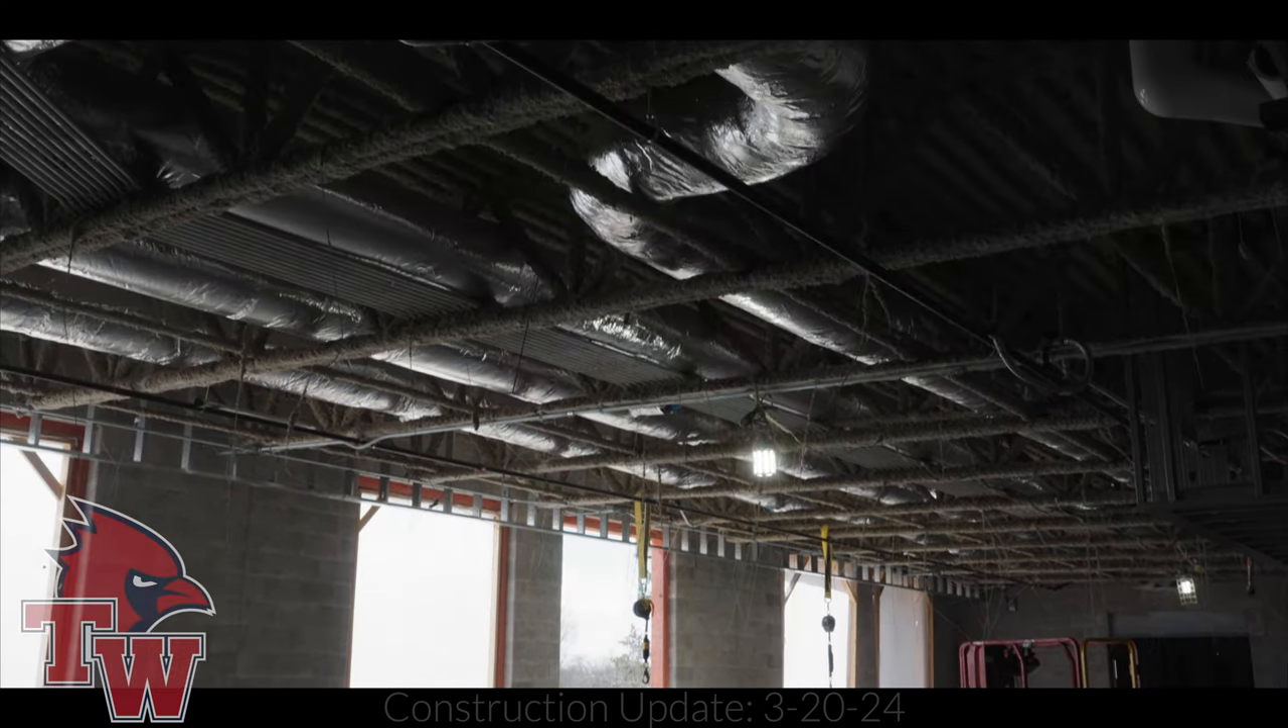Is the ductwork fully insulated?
Yes.